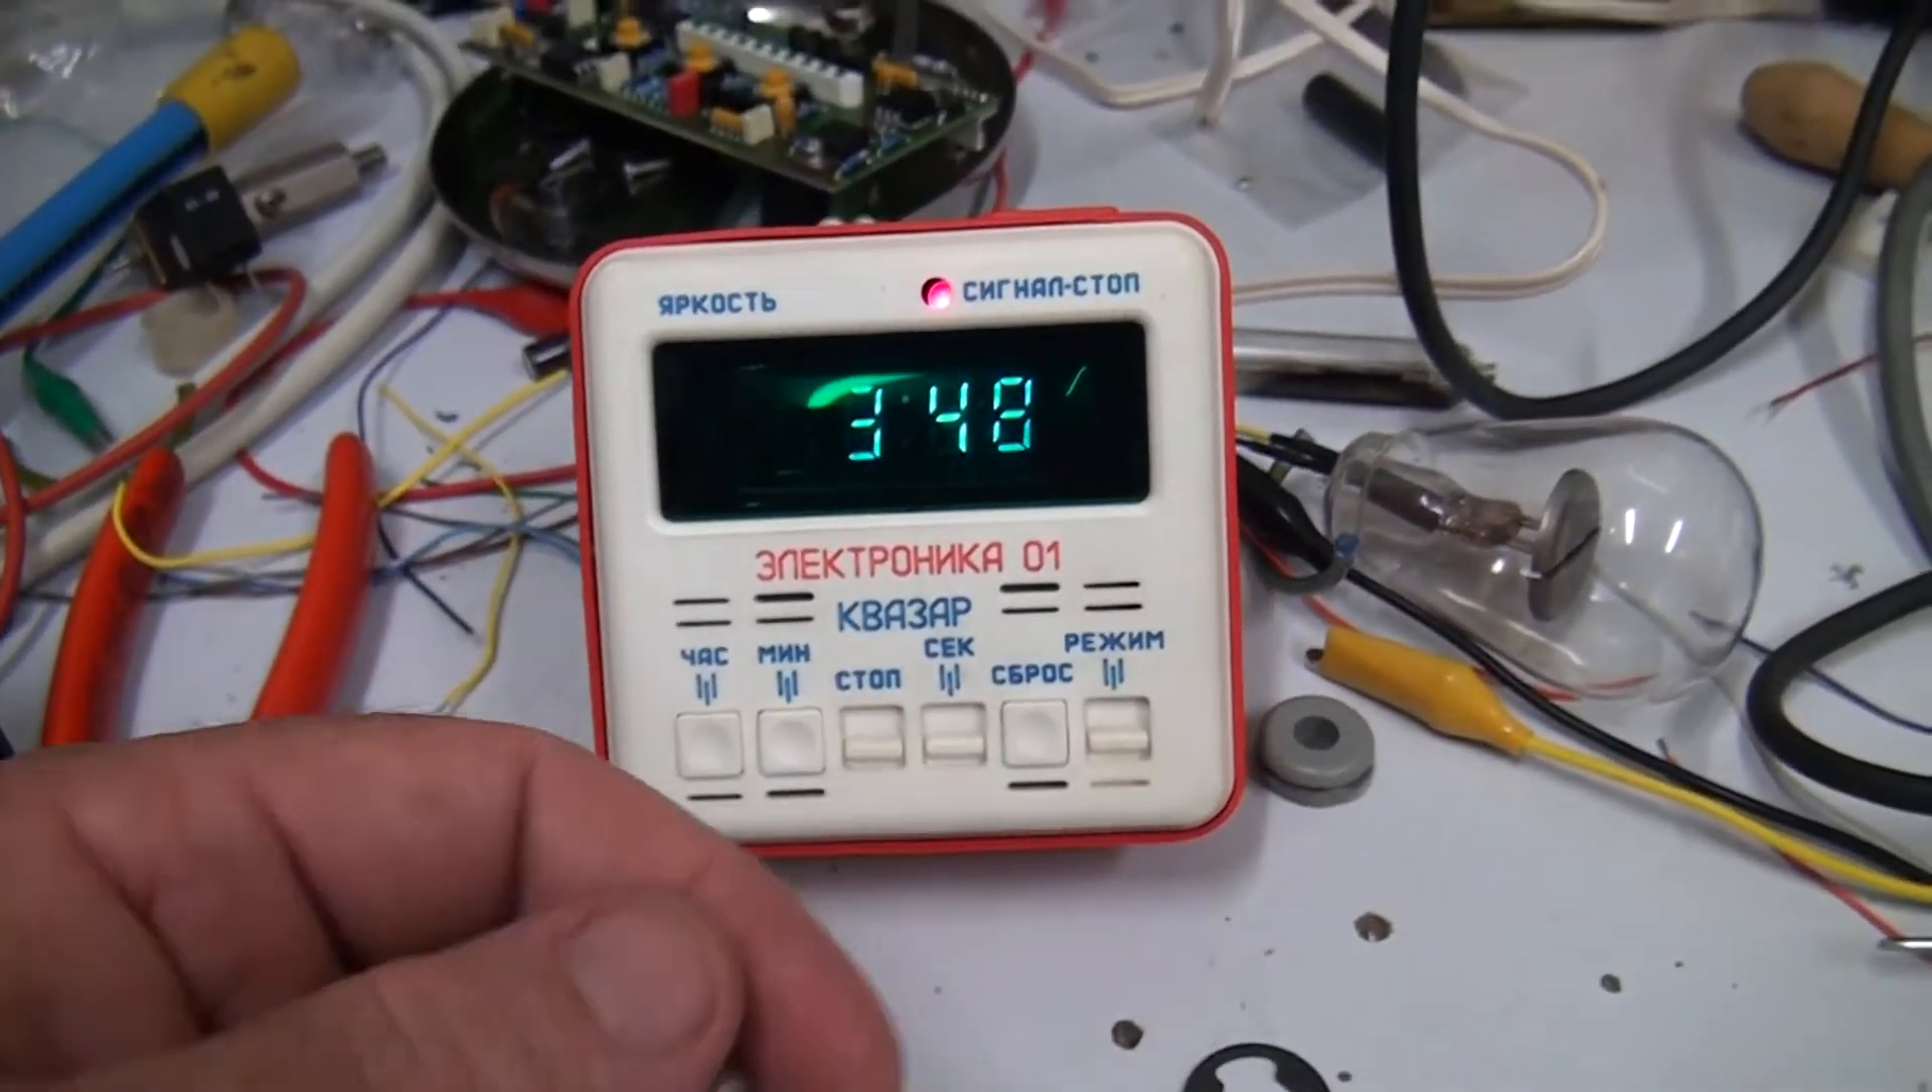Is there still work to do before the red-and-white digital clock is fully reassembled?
No.